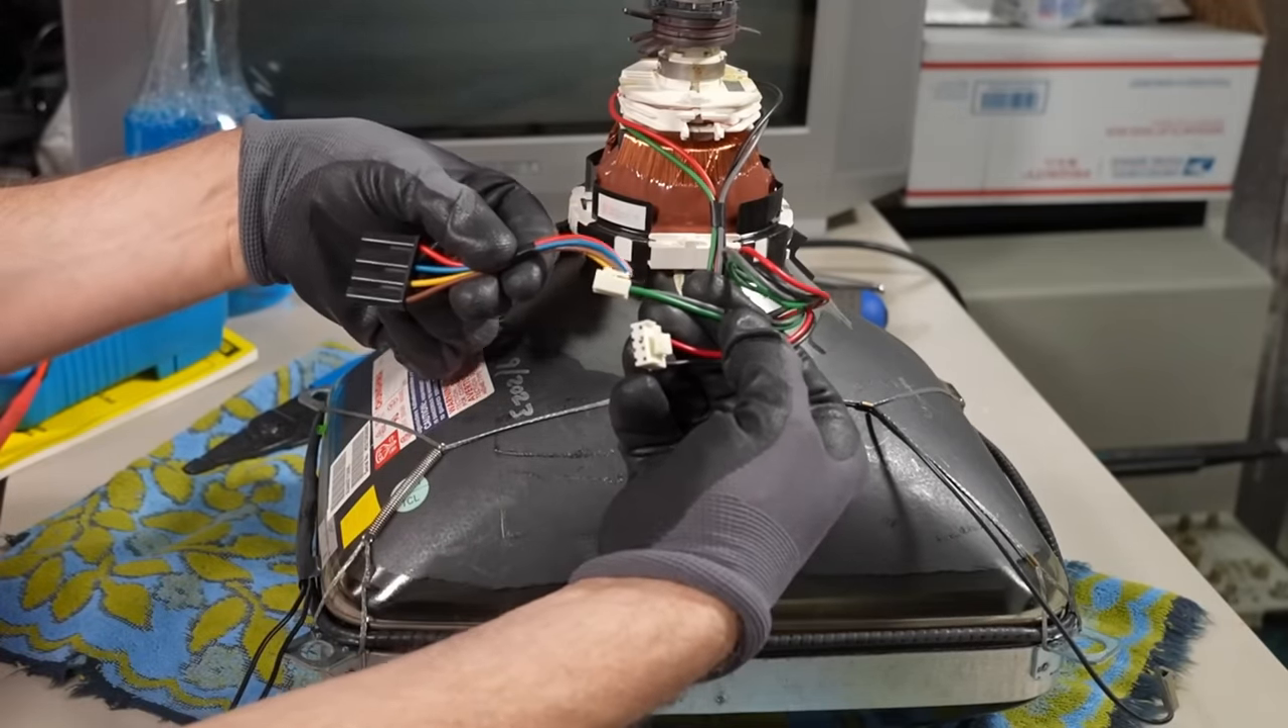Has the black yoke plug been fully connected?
No.